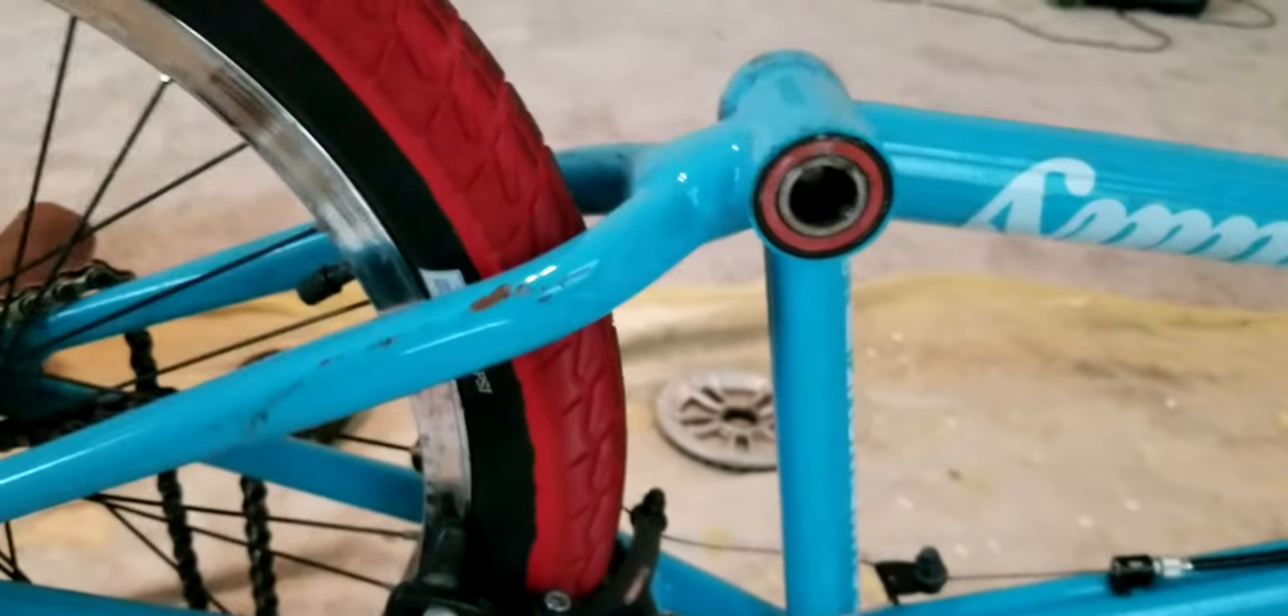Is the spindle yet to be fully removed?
No.